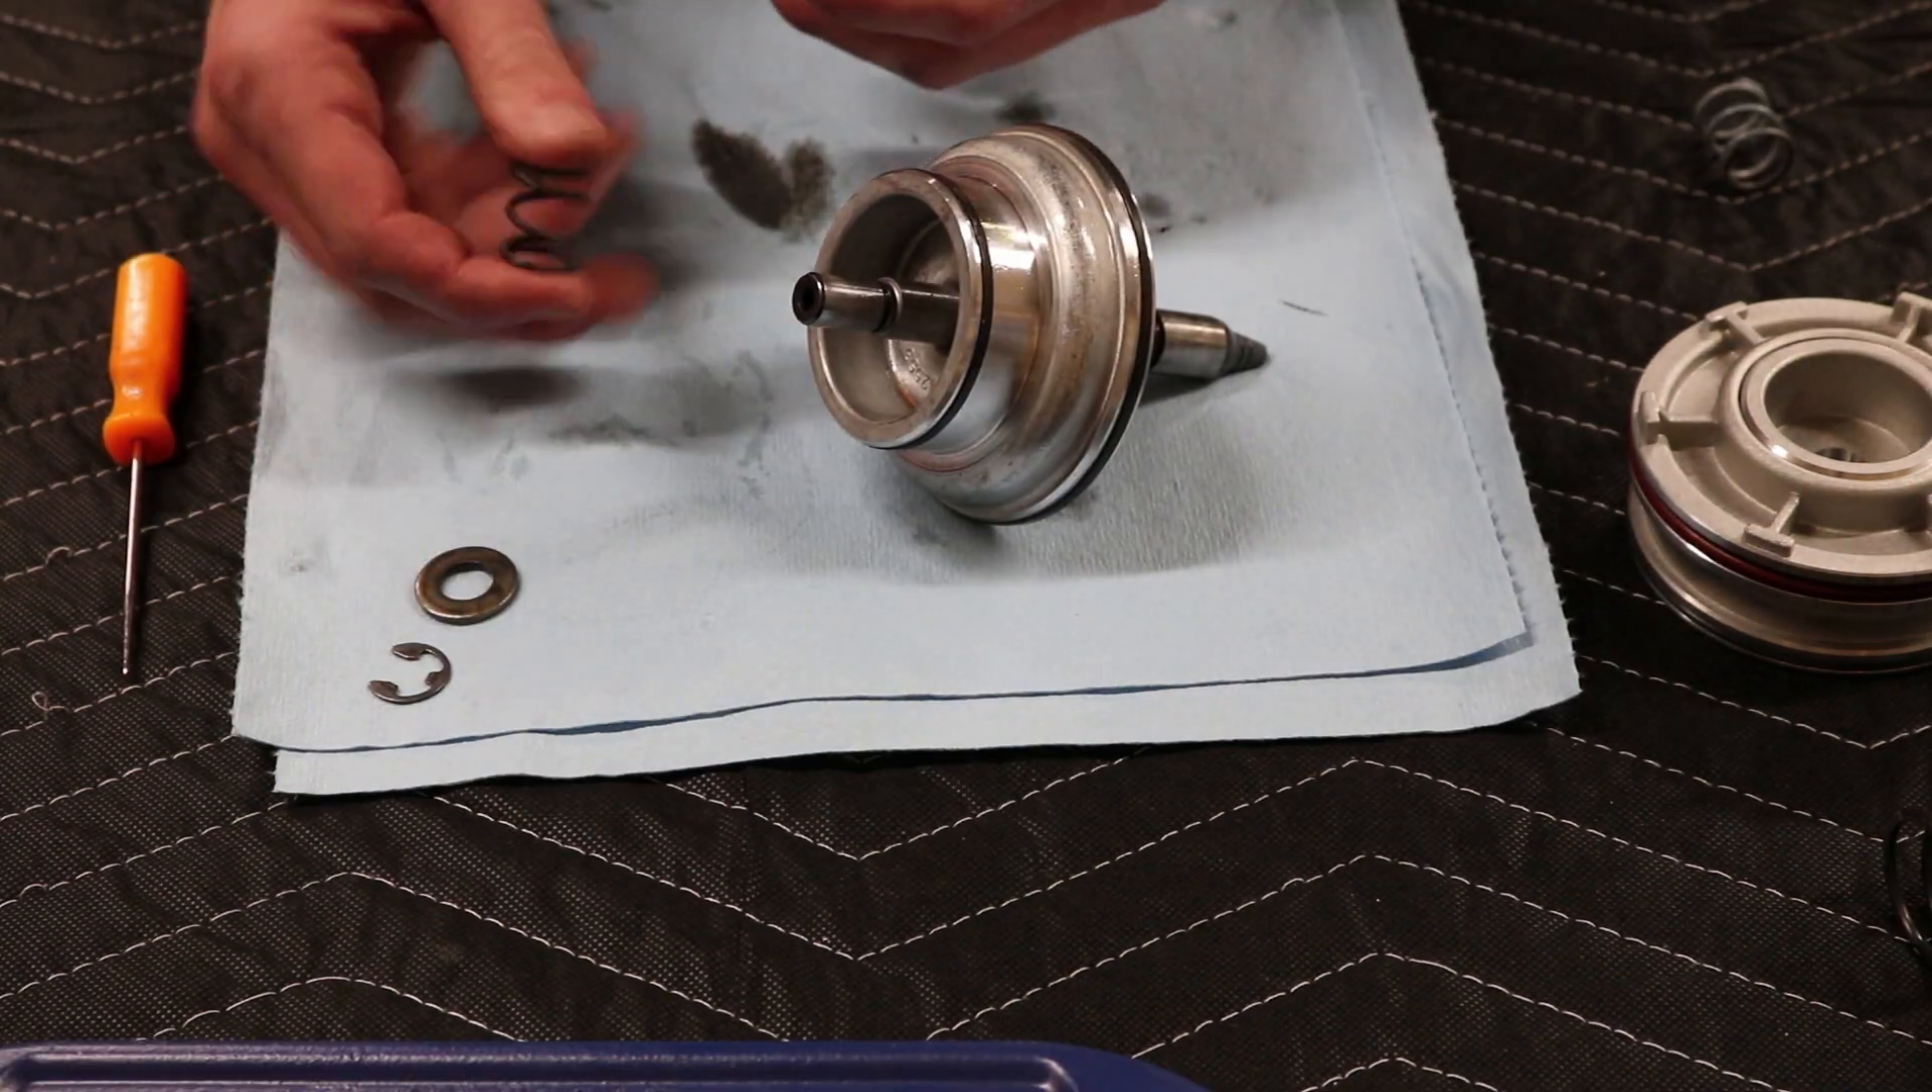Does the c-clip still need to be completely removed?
No.